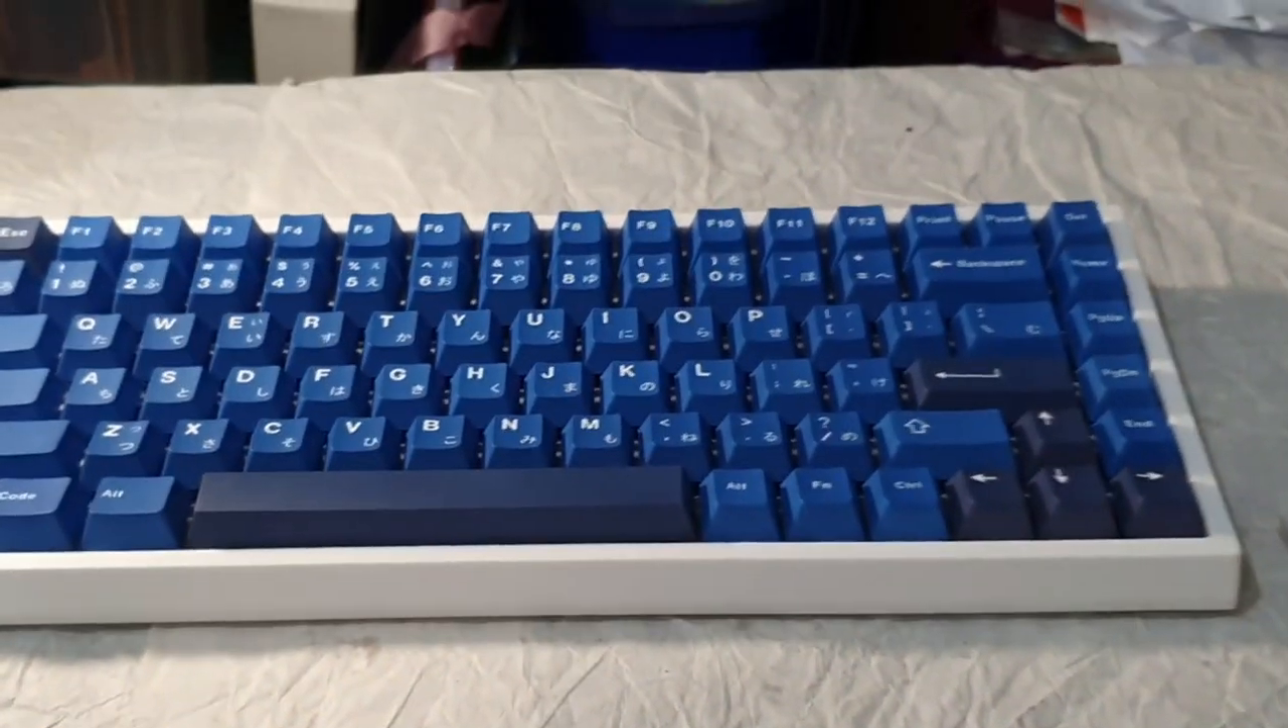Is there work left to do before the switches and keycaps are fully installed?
No.